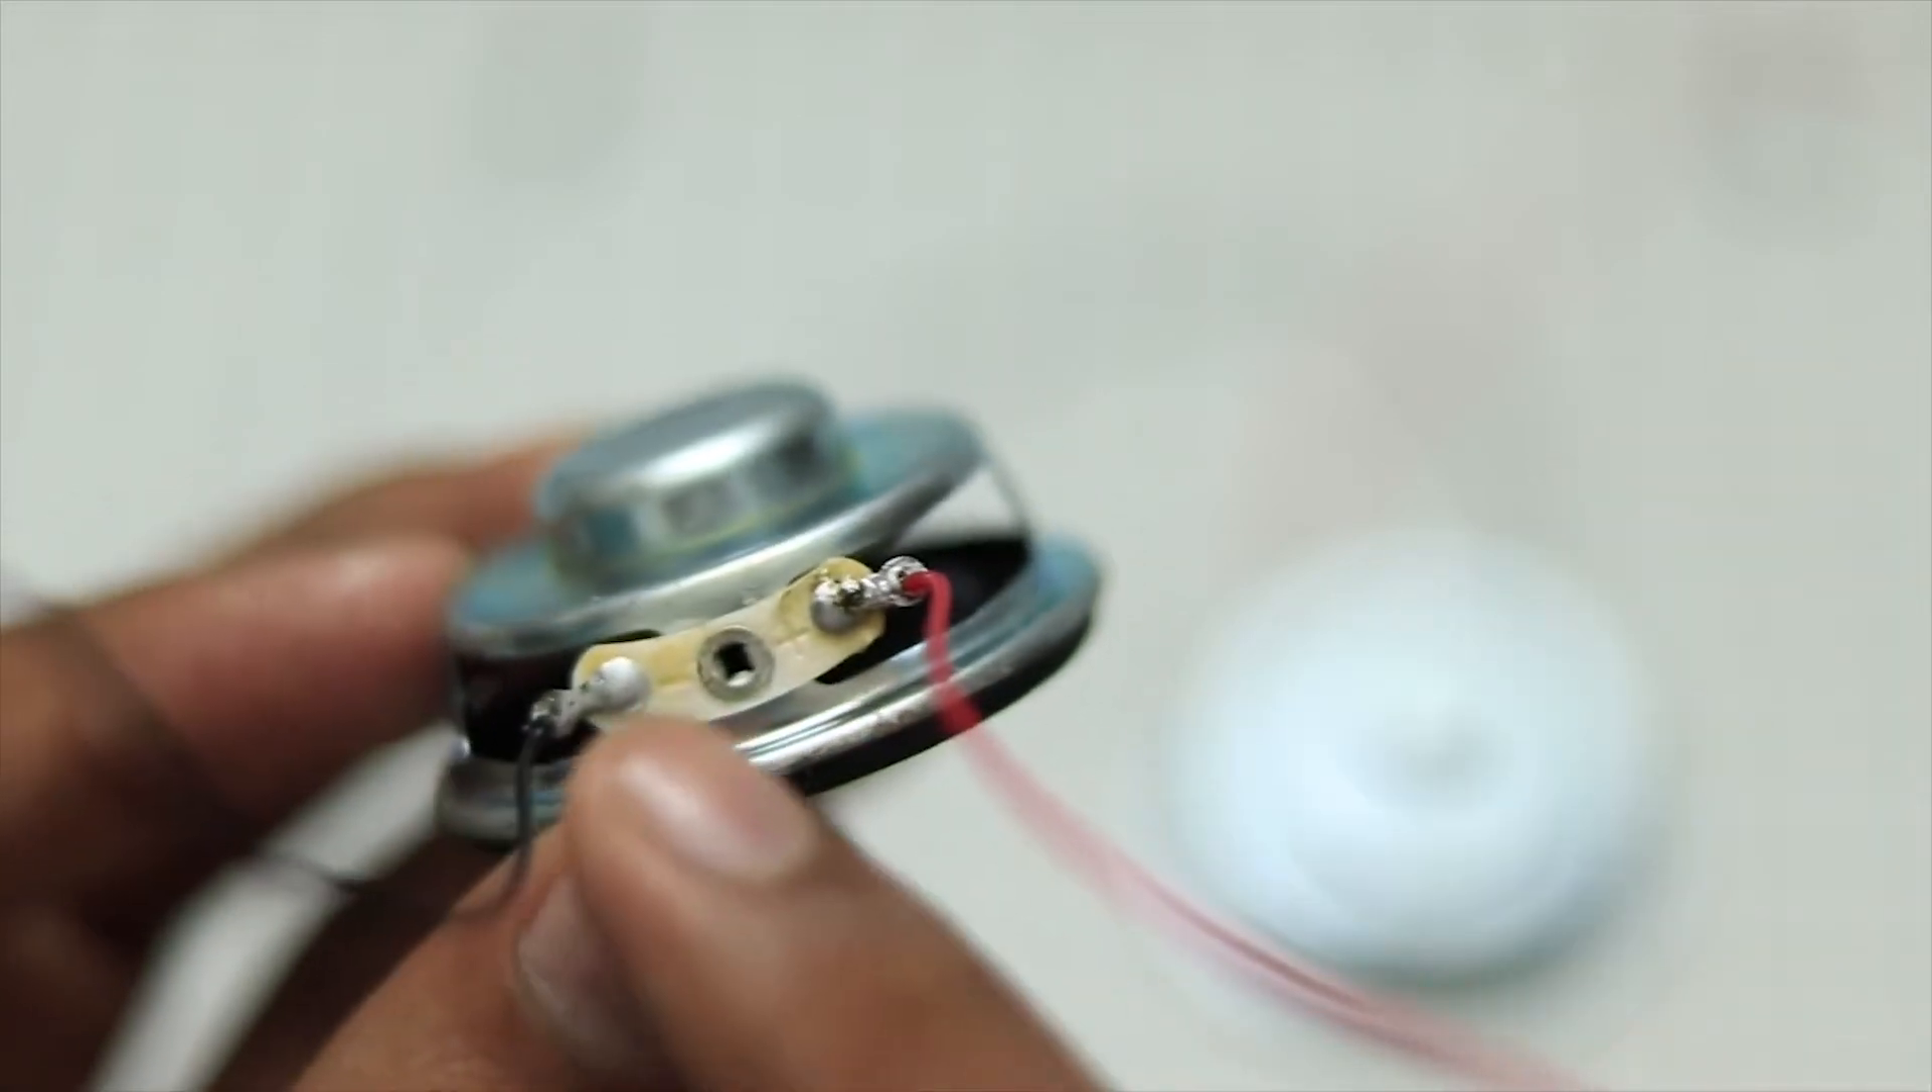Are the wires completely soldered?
Yes.